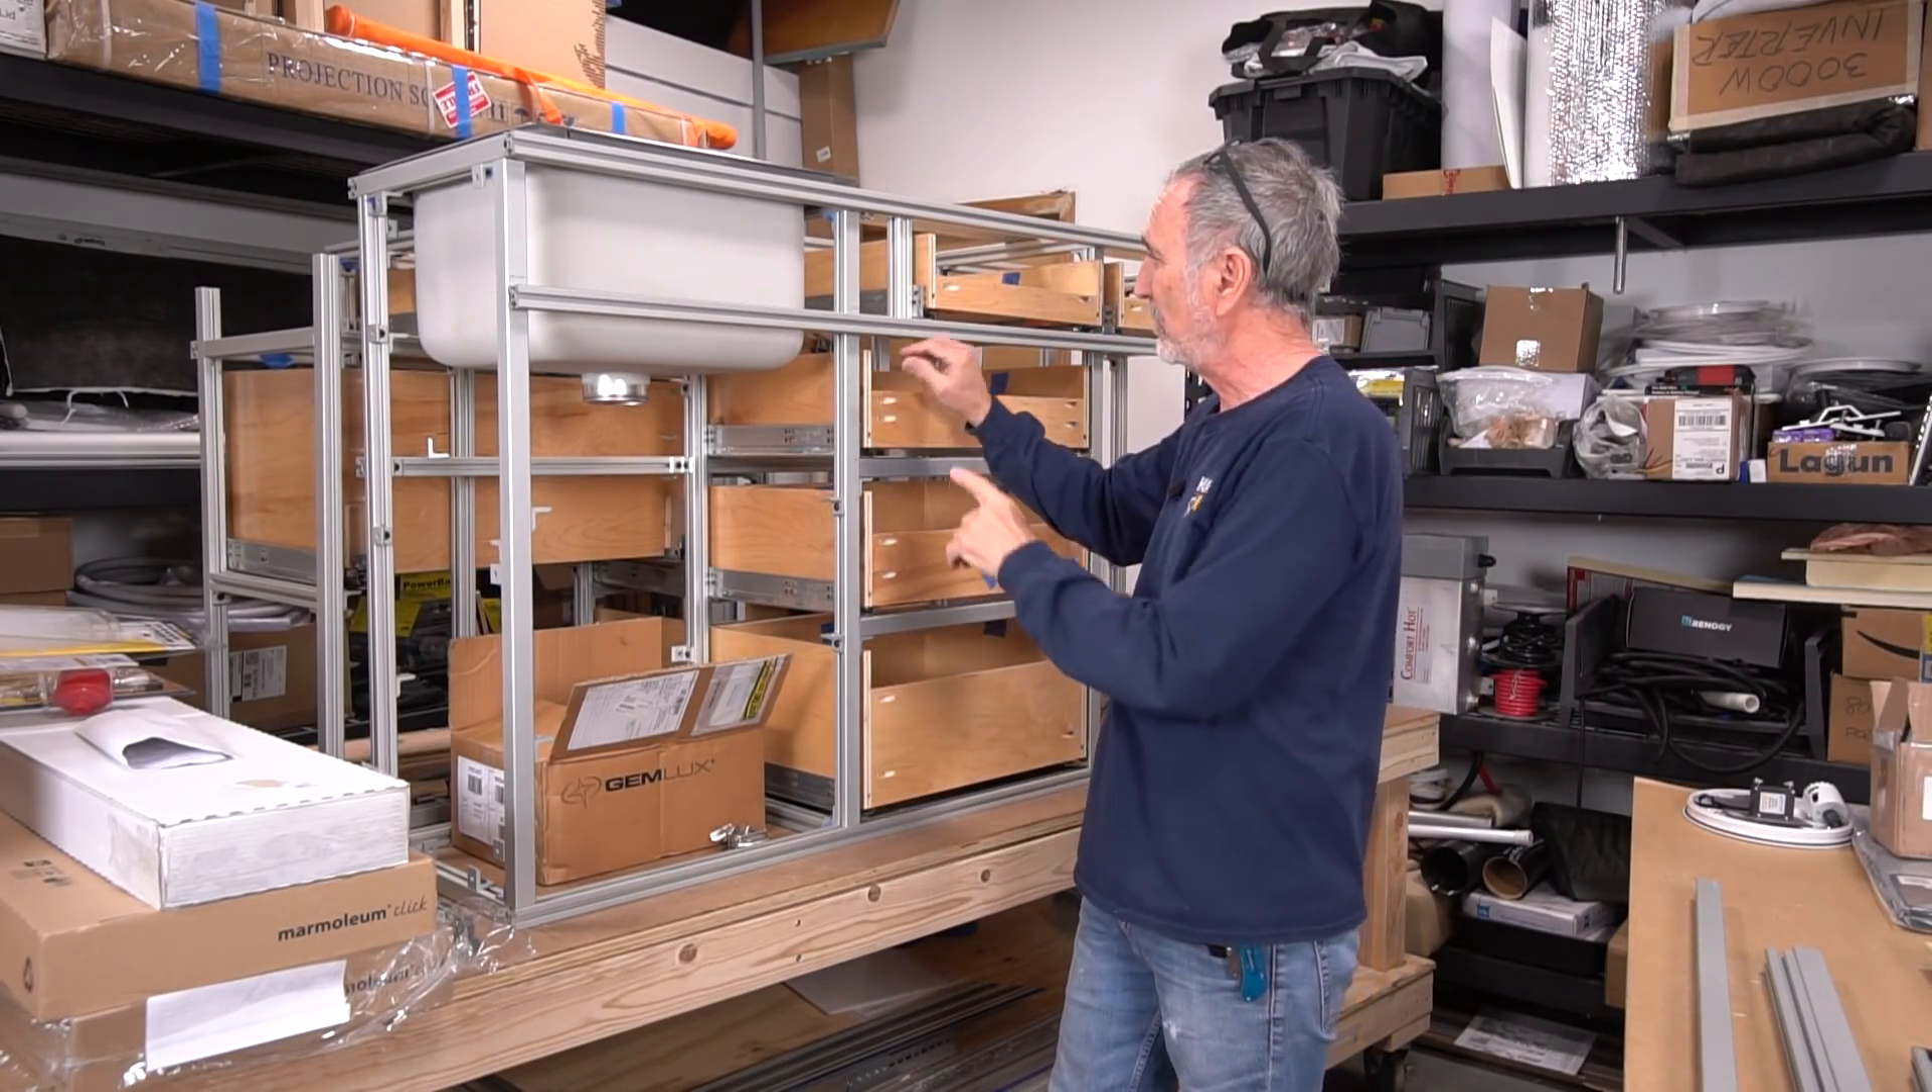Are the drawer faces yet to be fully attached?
Yes.